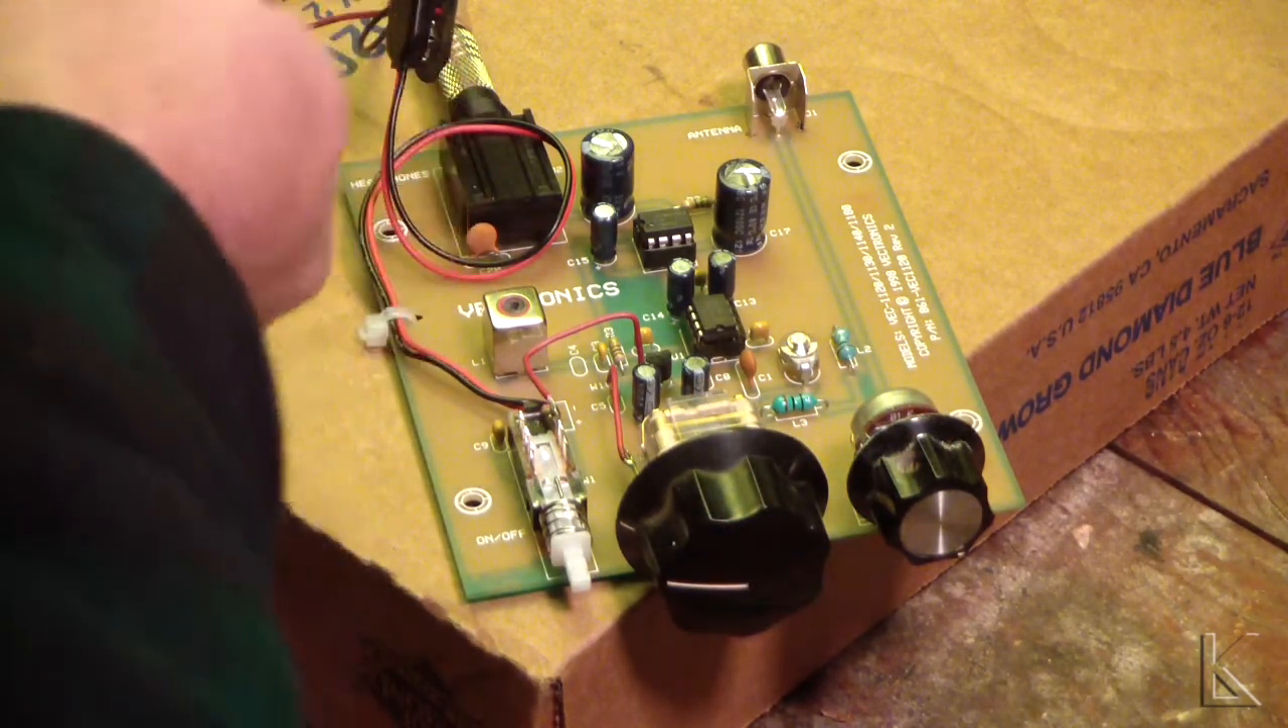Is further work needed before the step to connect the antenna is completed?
Yes.